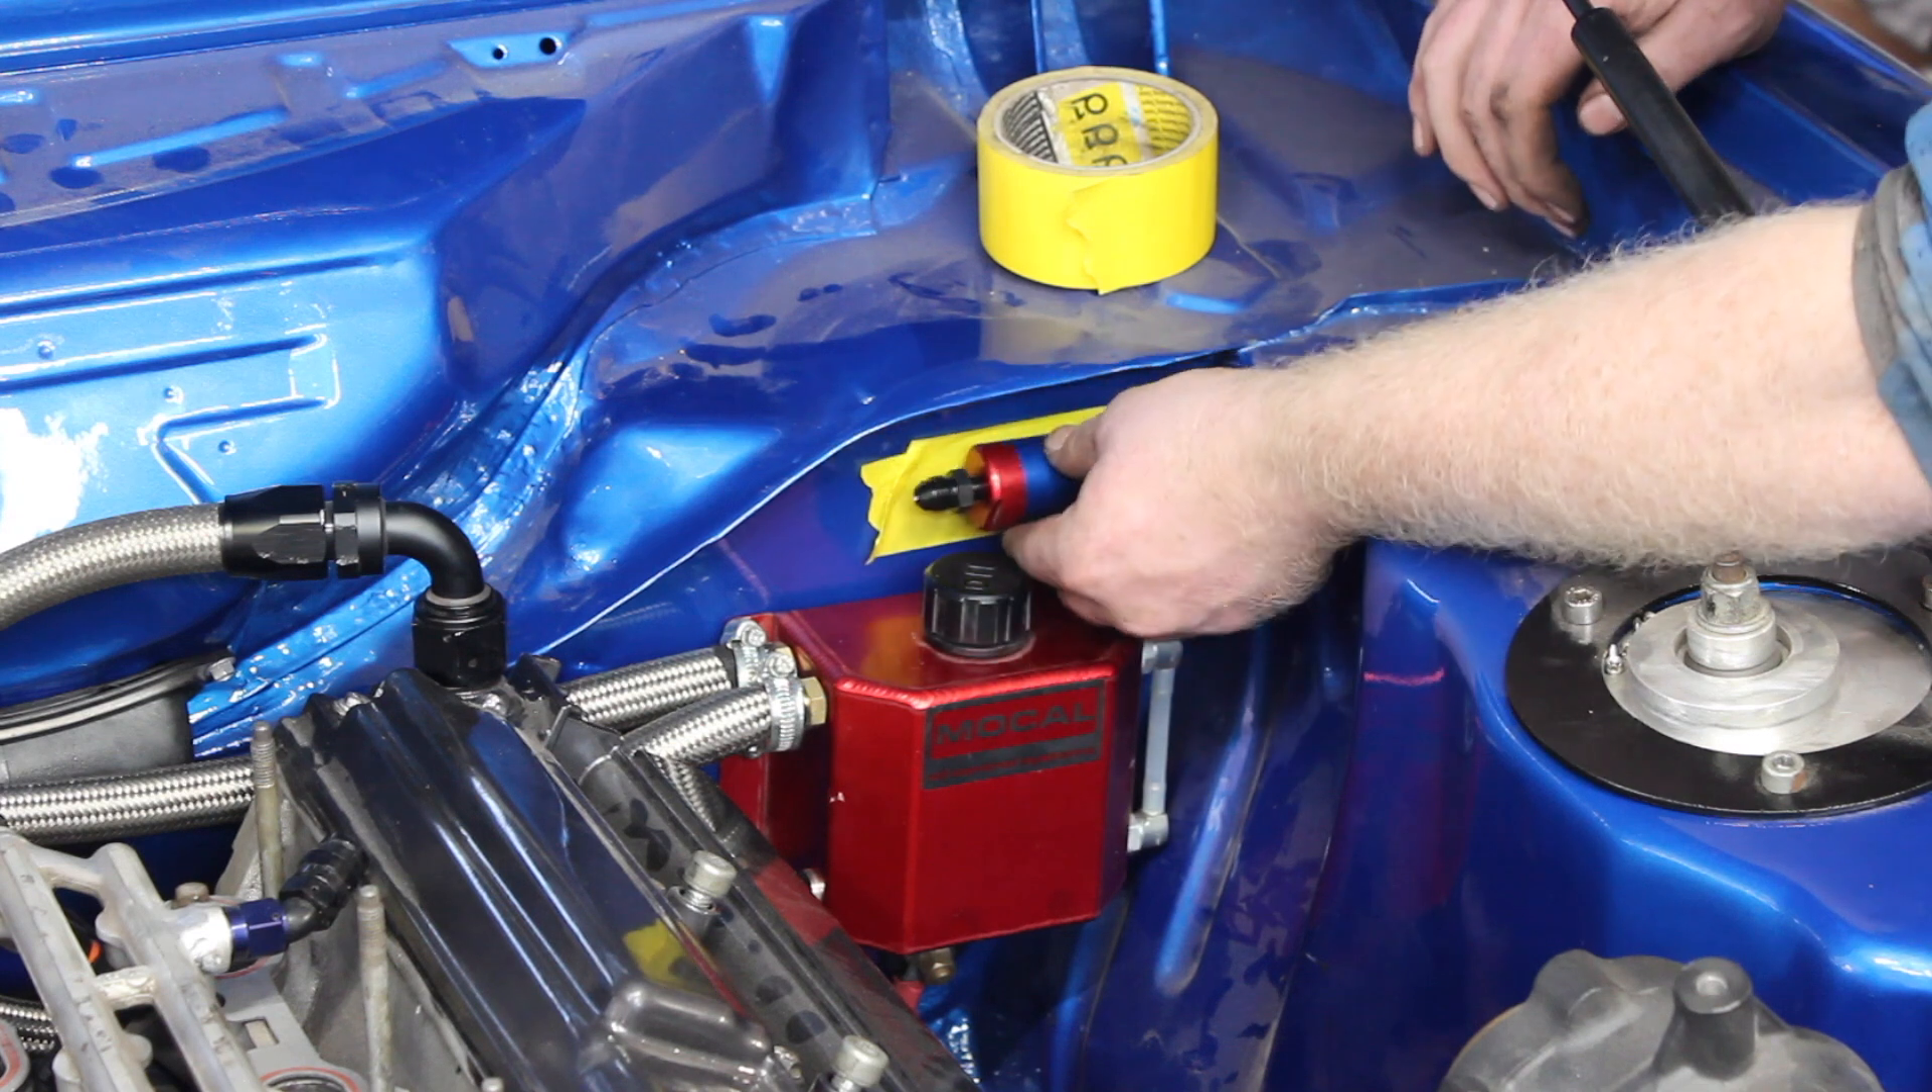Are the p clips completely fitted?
No.